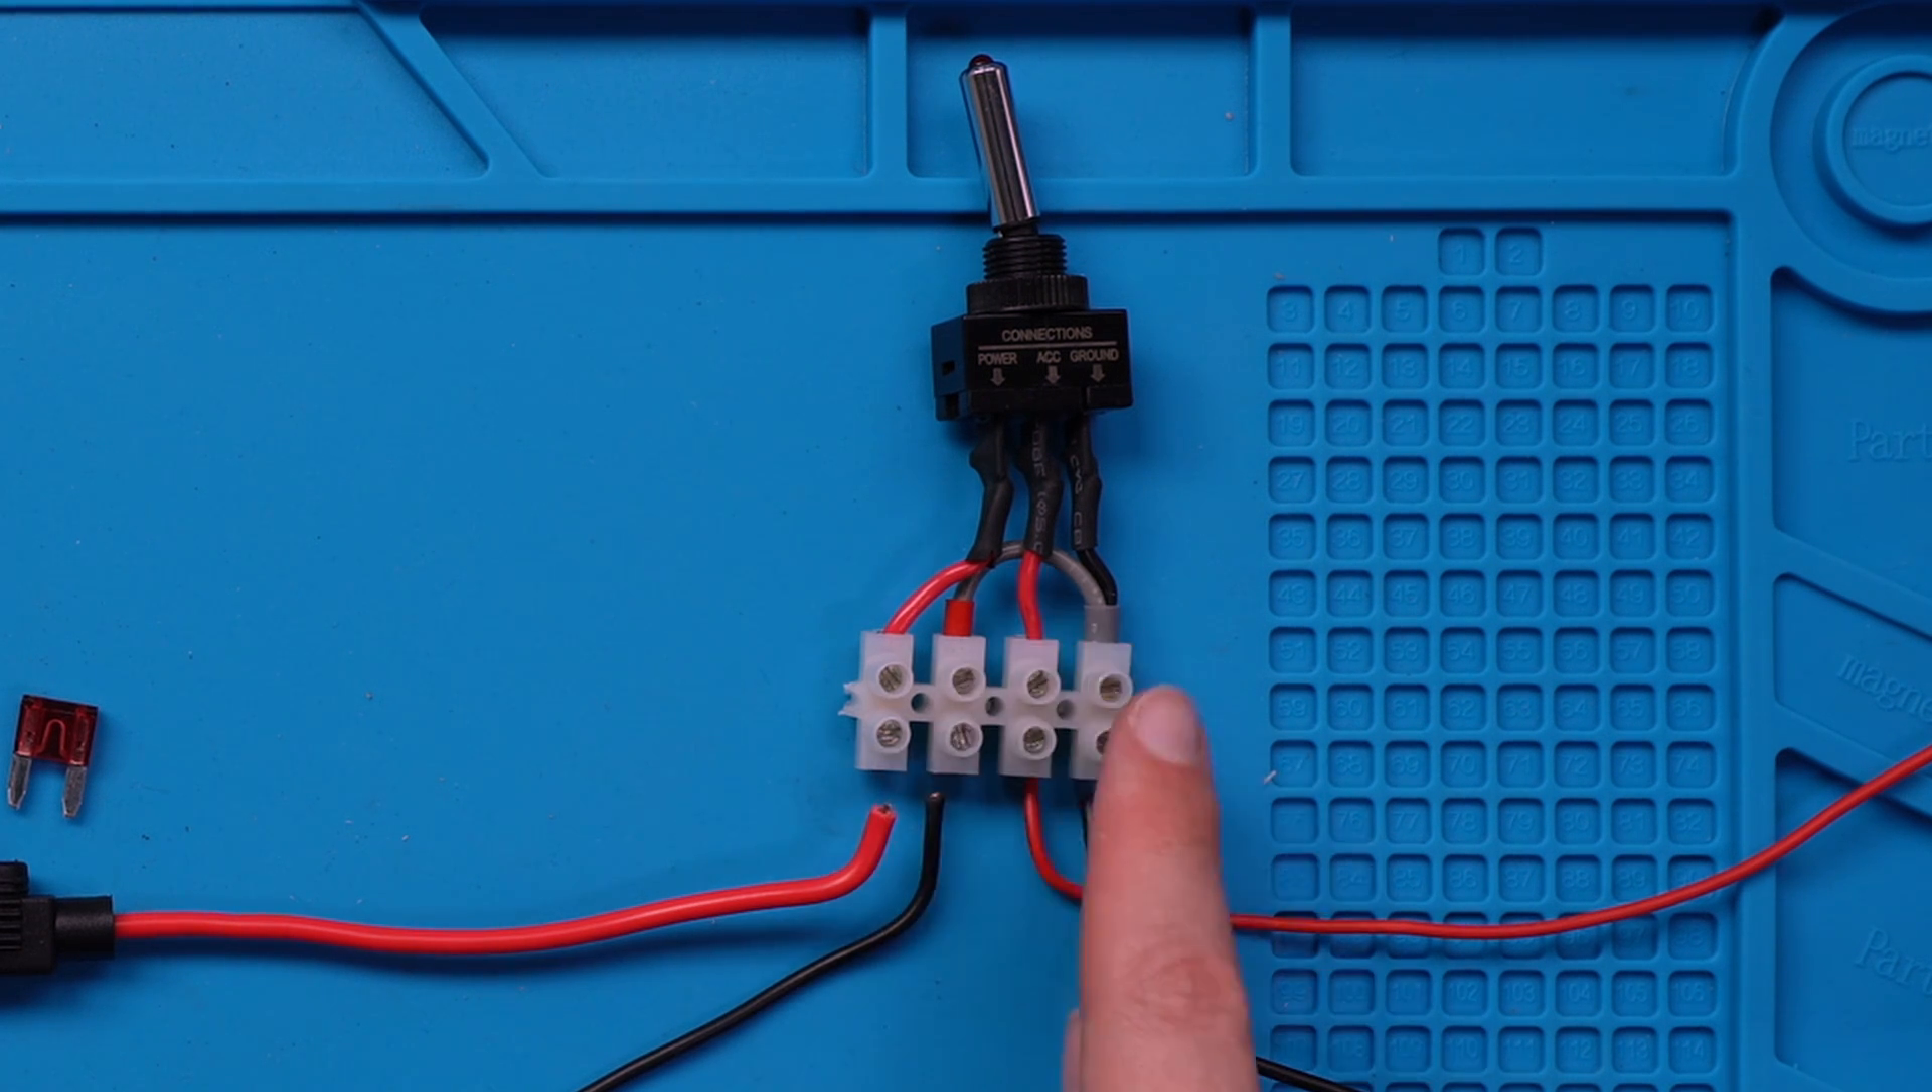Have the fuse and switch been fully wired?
No.